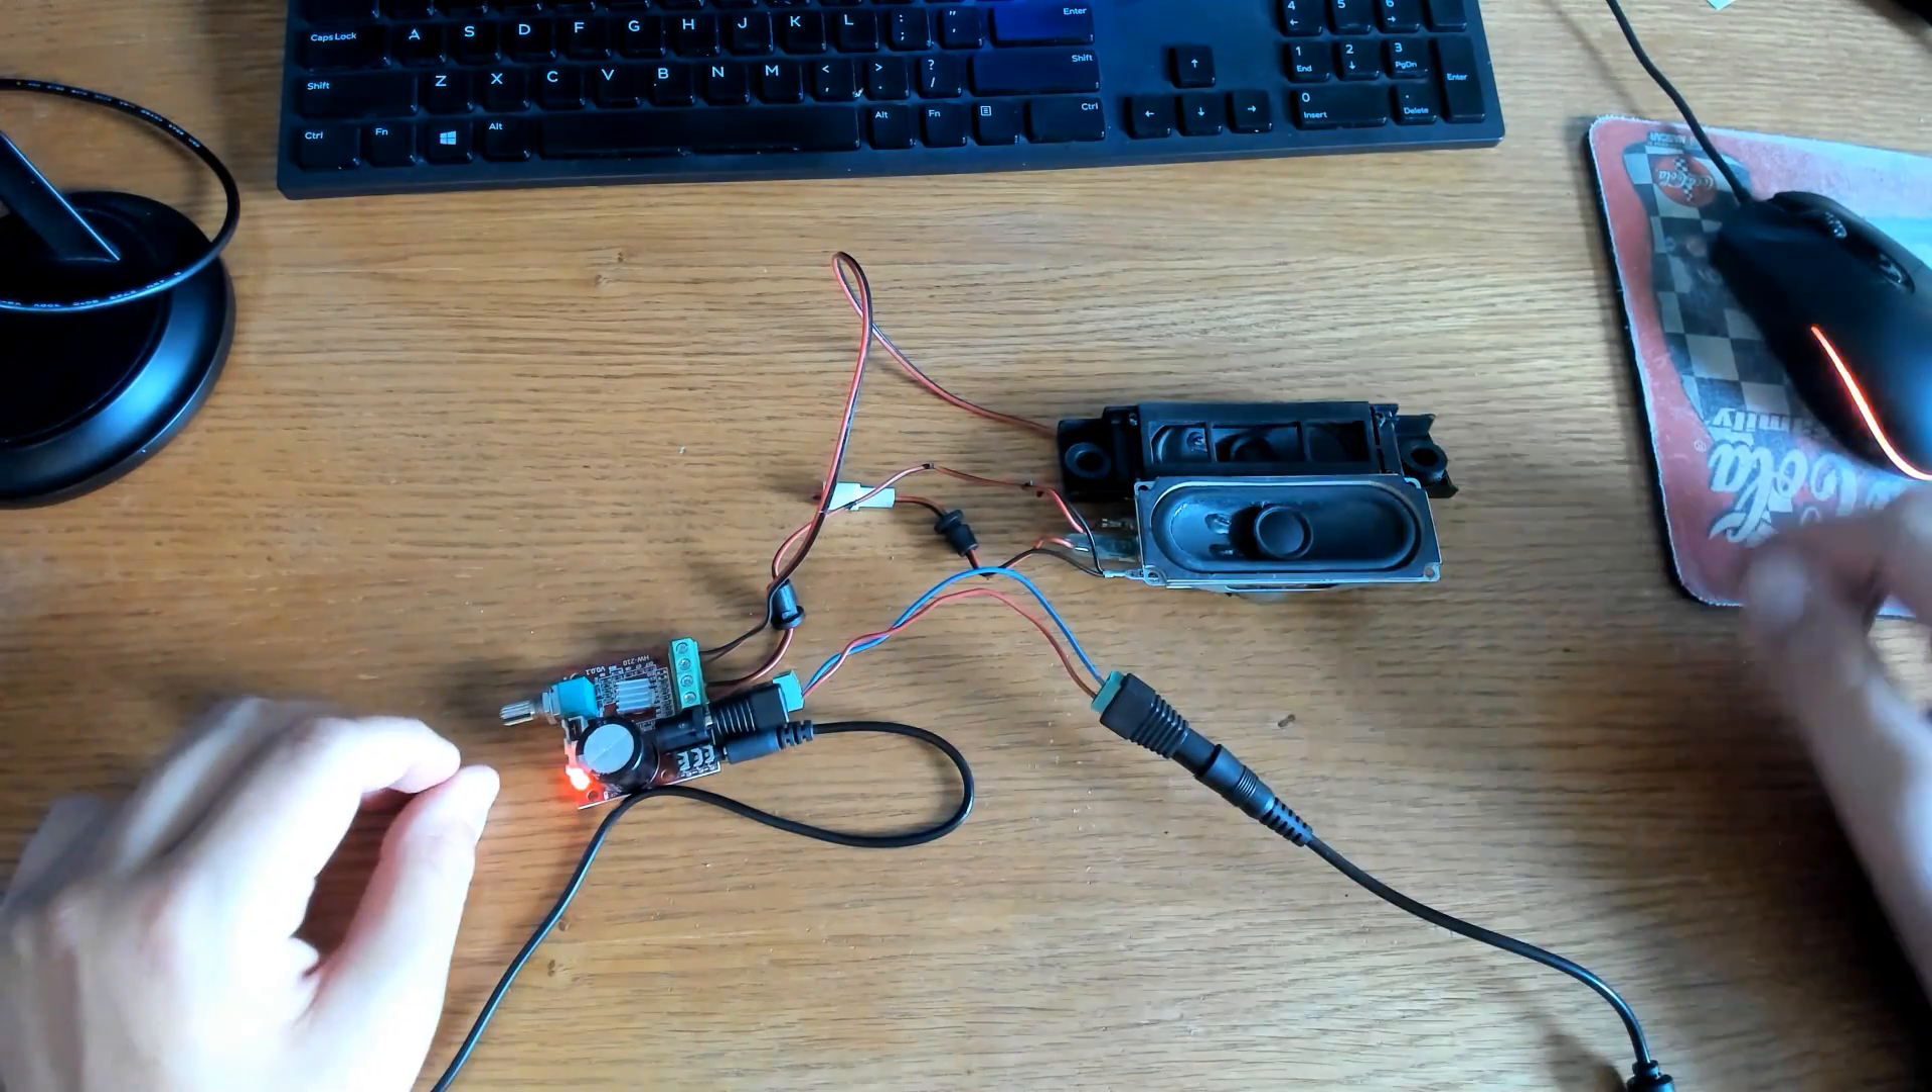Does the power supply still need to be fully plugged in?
No.